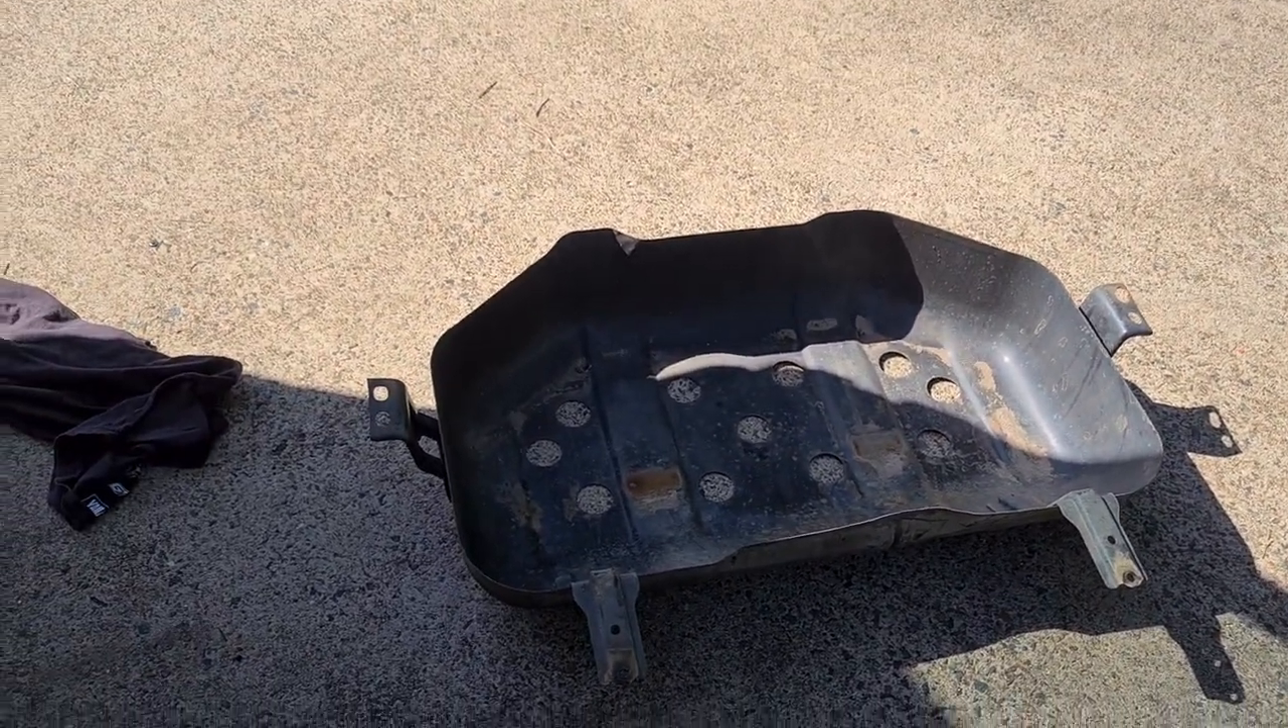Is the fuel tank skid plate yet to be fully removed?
No.